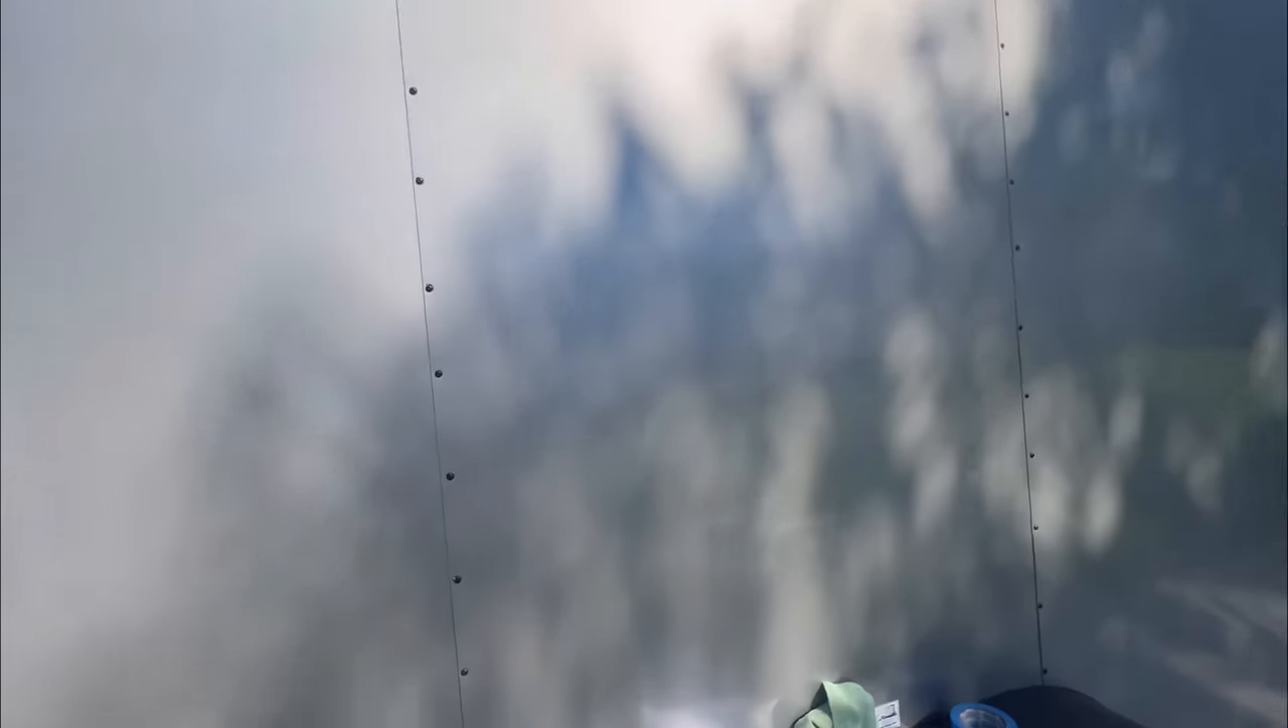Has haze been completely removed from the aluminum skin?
No.